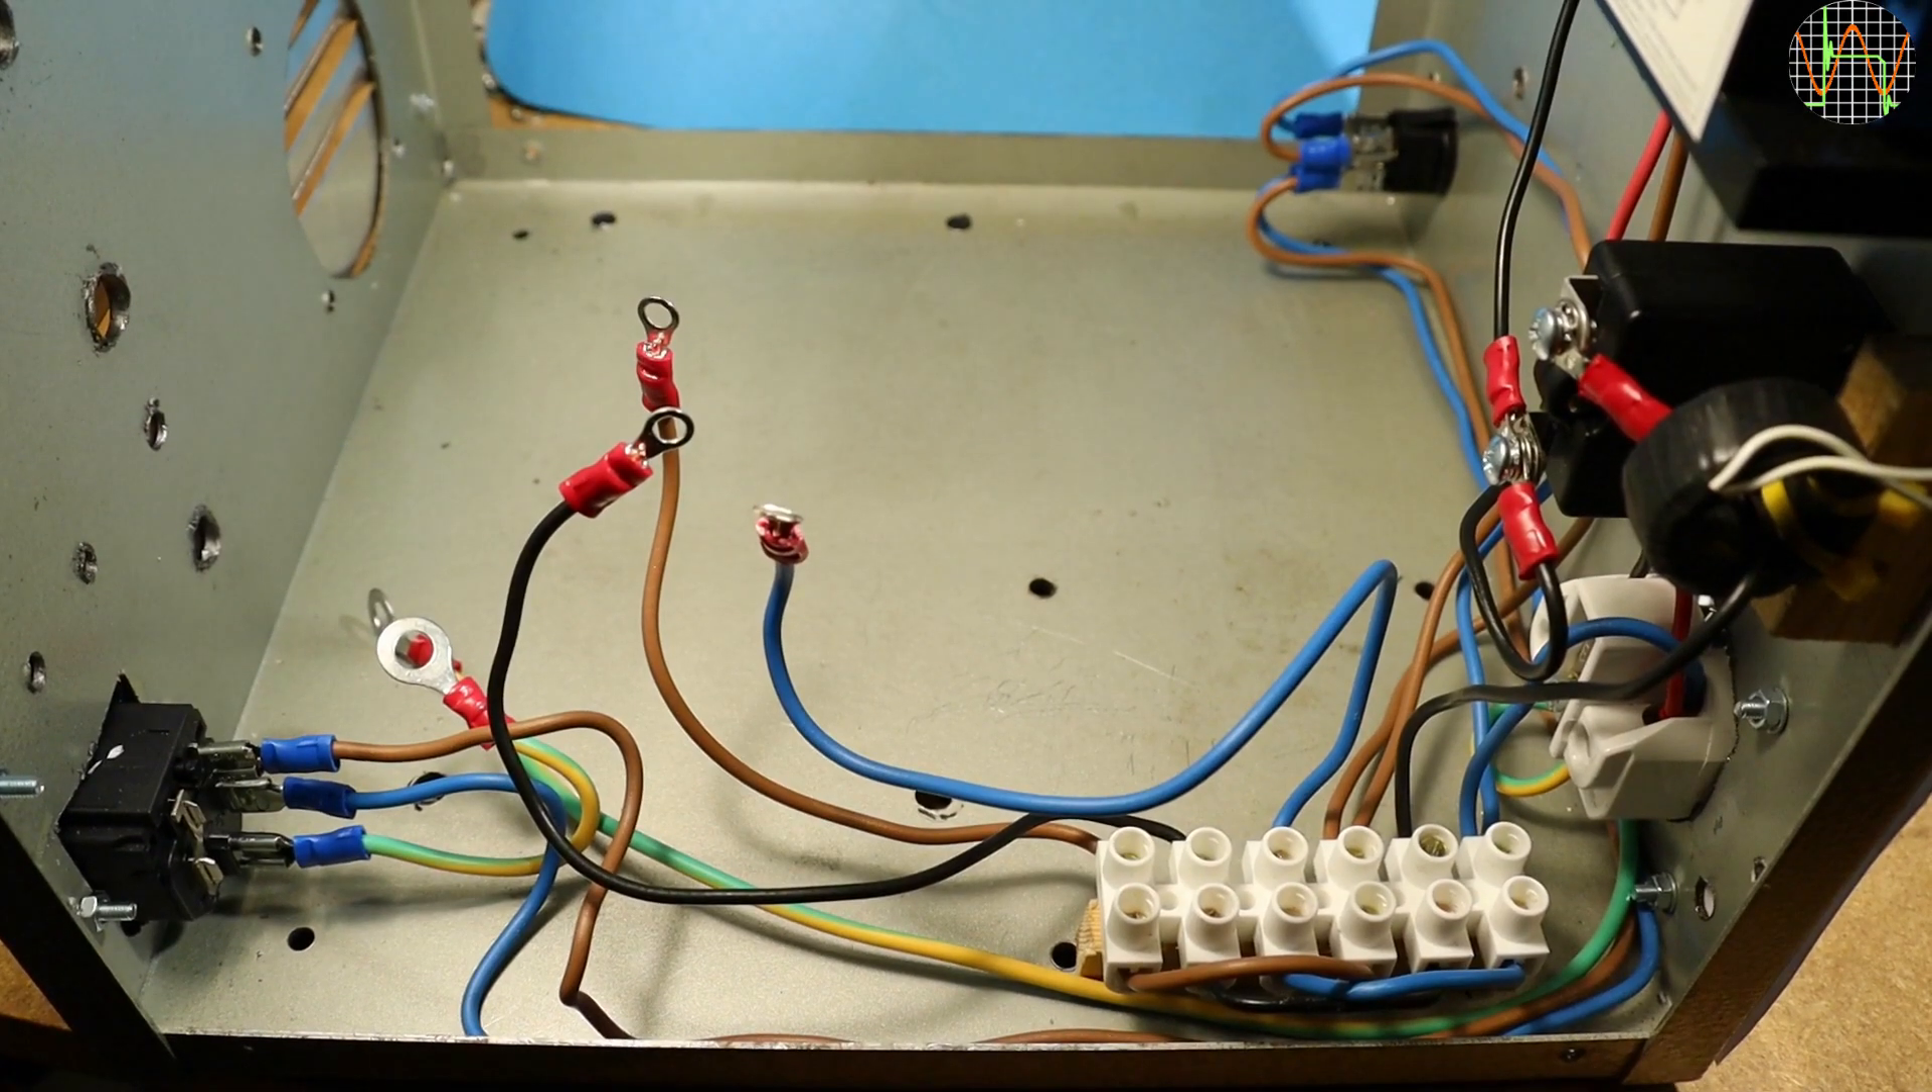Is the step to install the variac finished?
No.